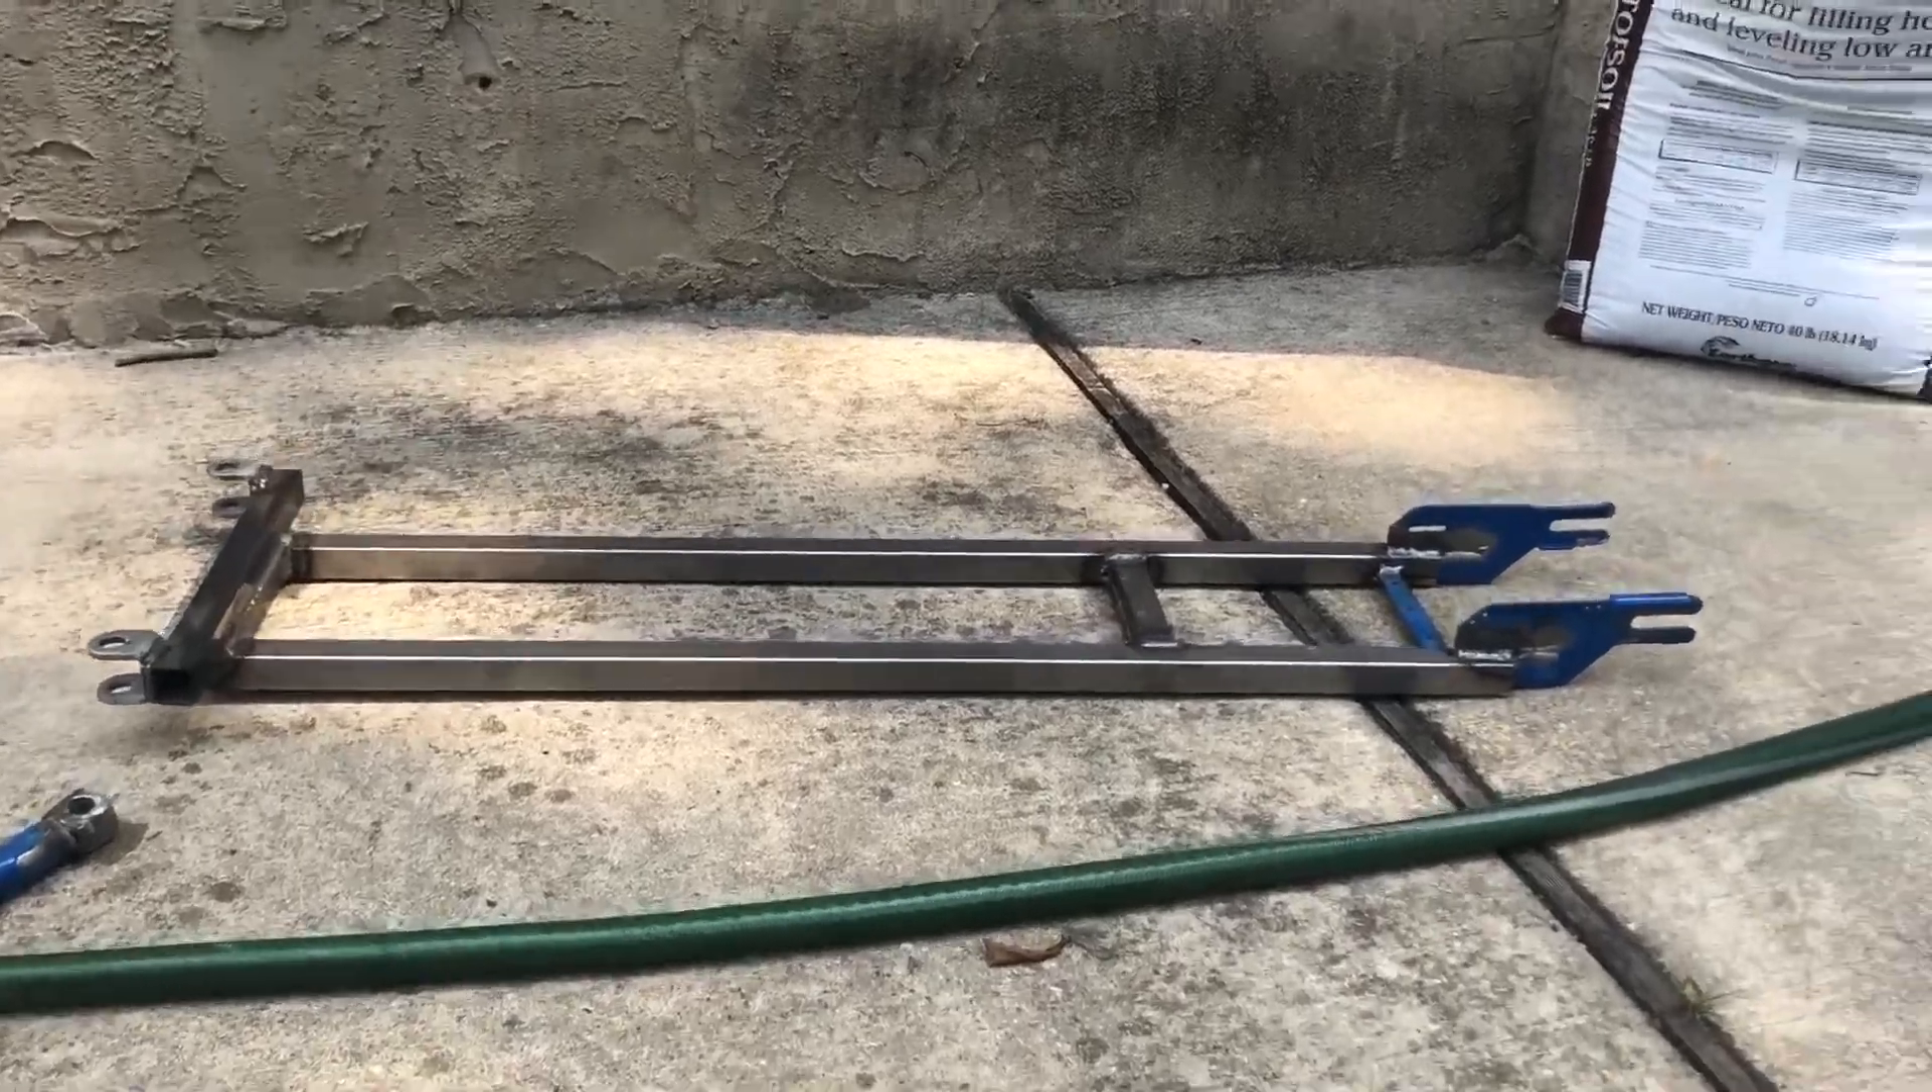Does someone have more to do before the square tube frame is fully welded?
No.